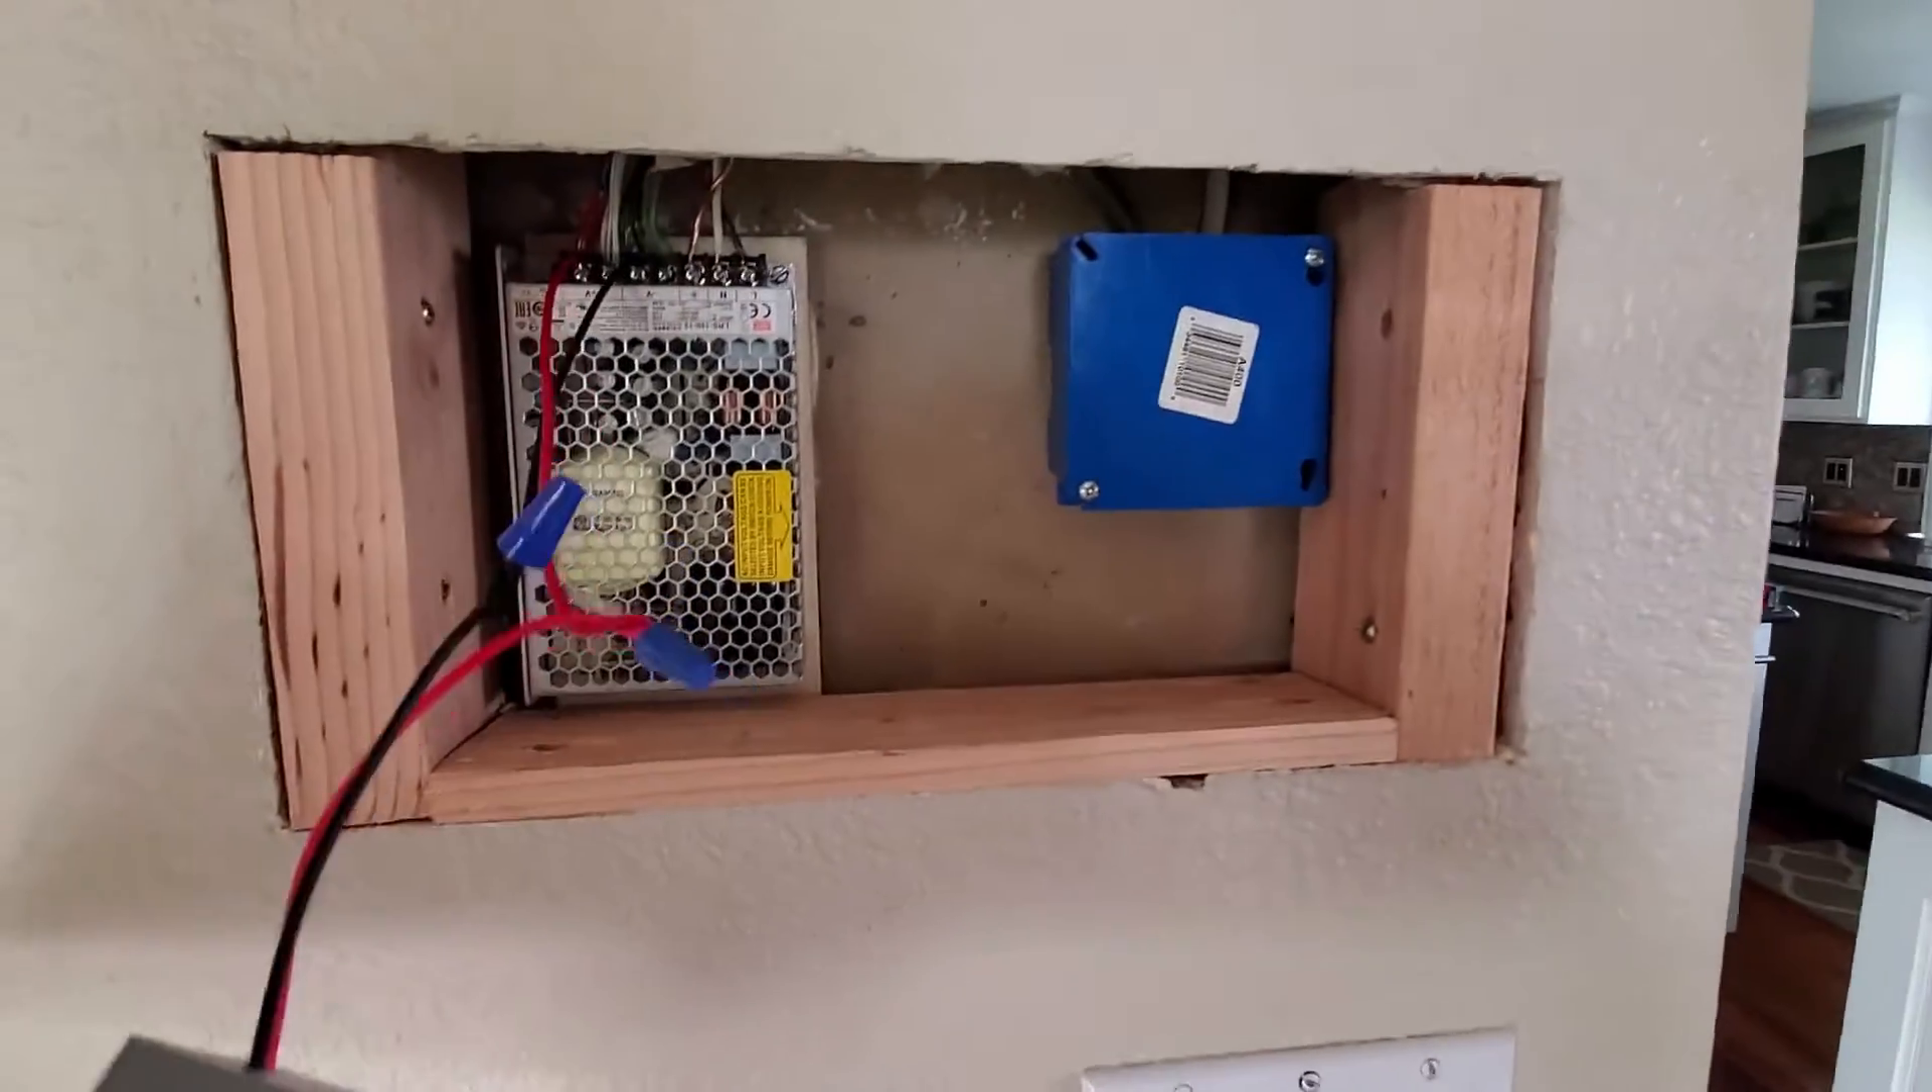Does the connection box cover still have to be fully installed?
No.